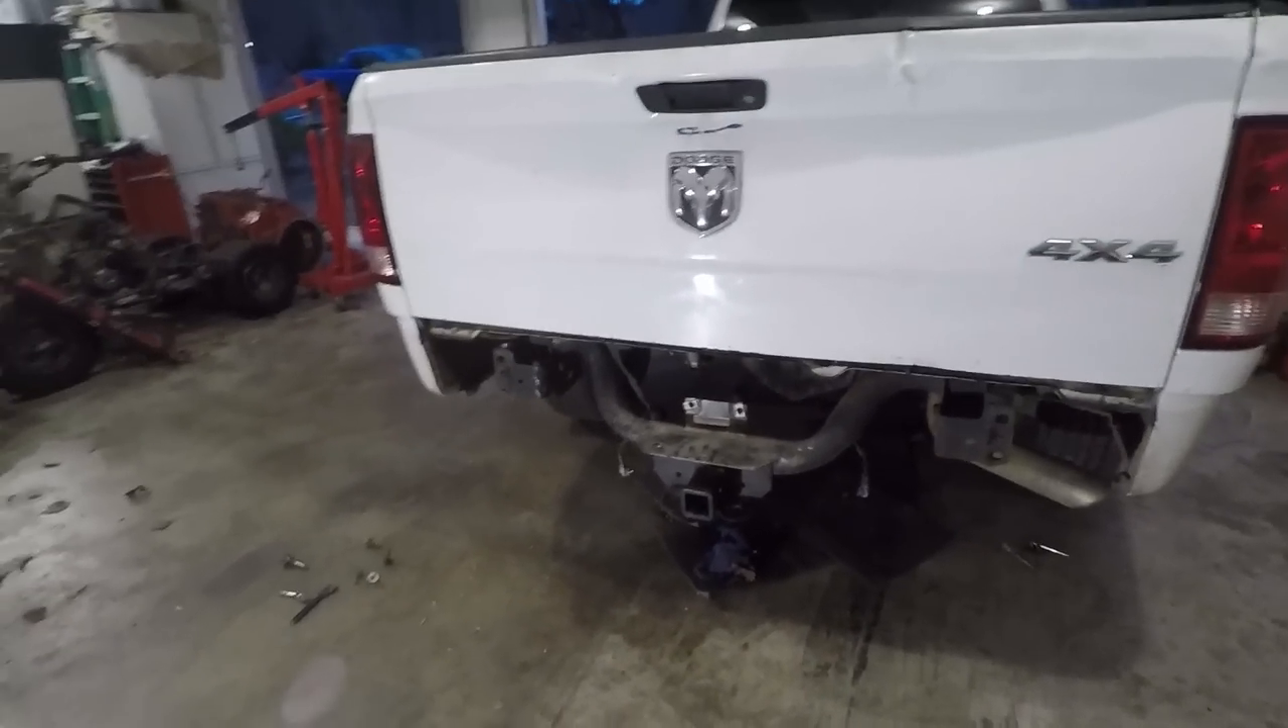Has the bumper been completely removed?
Yes.